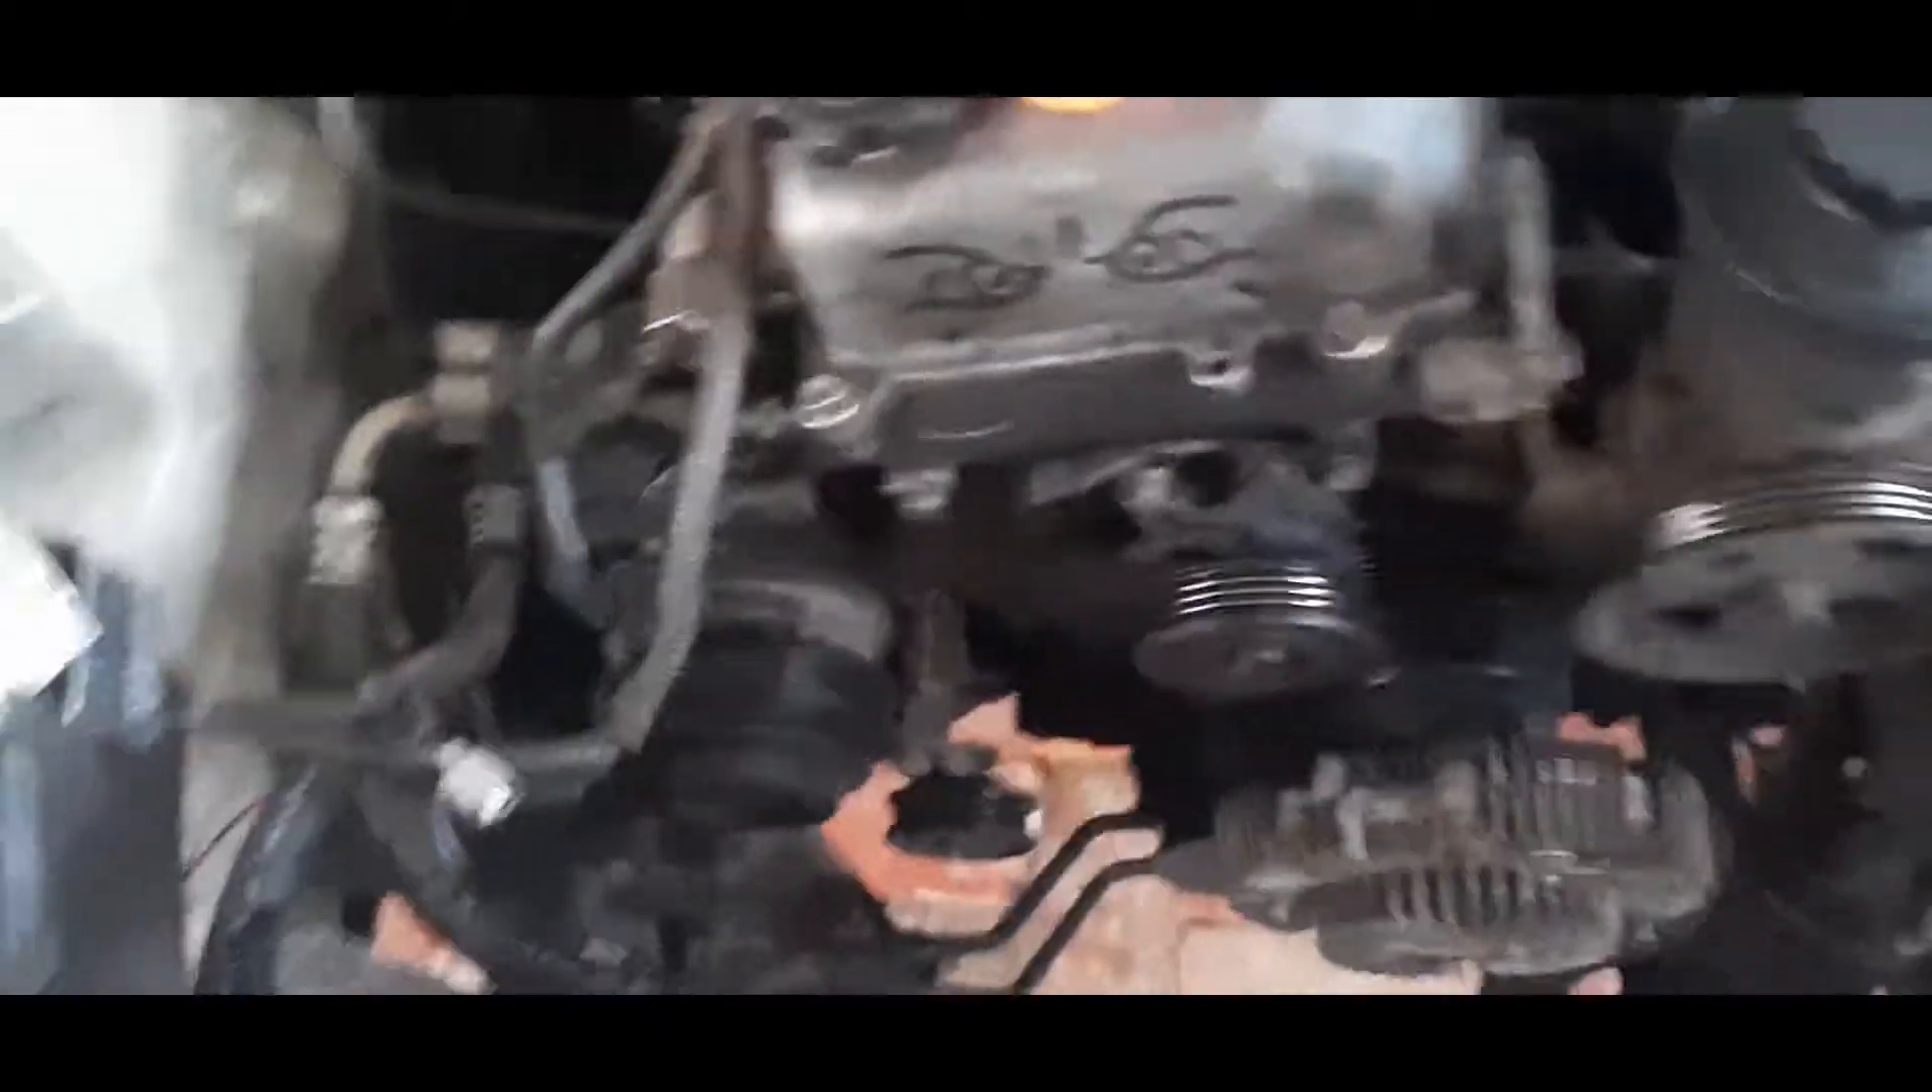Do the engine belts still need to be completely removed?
No.